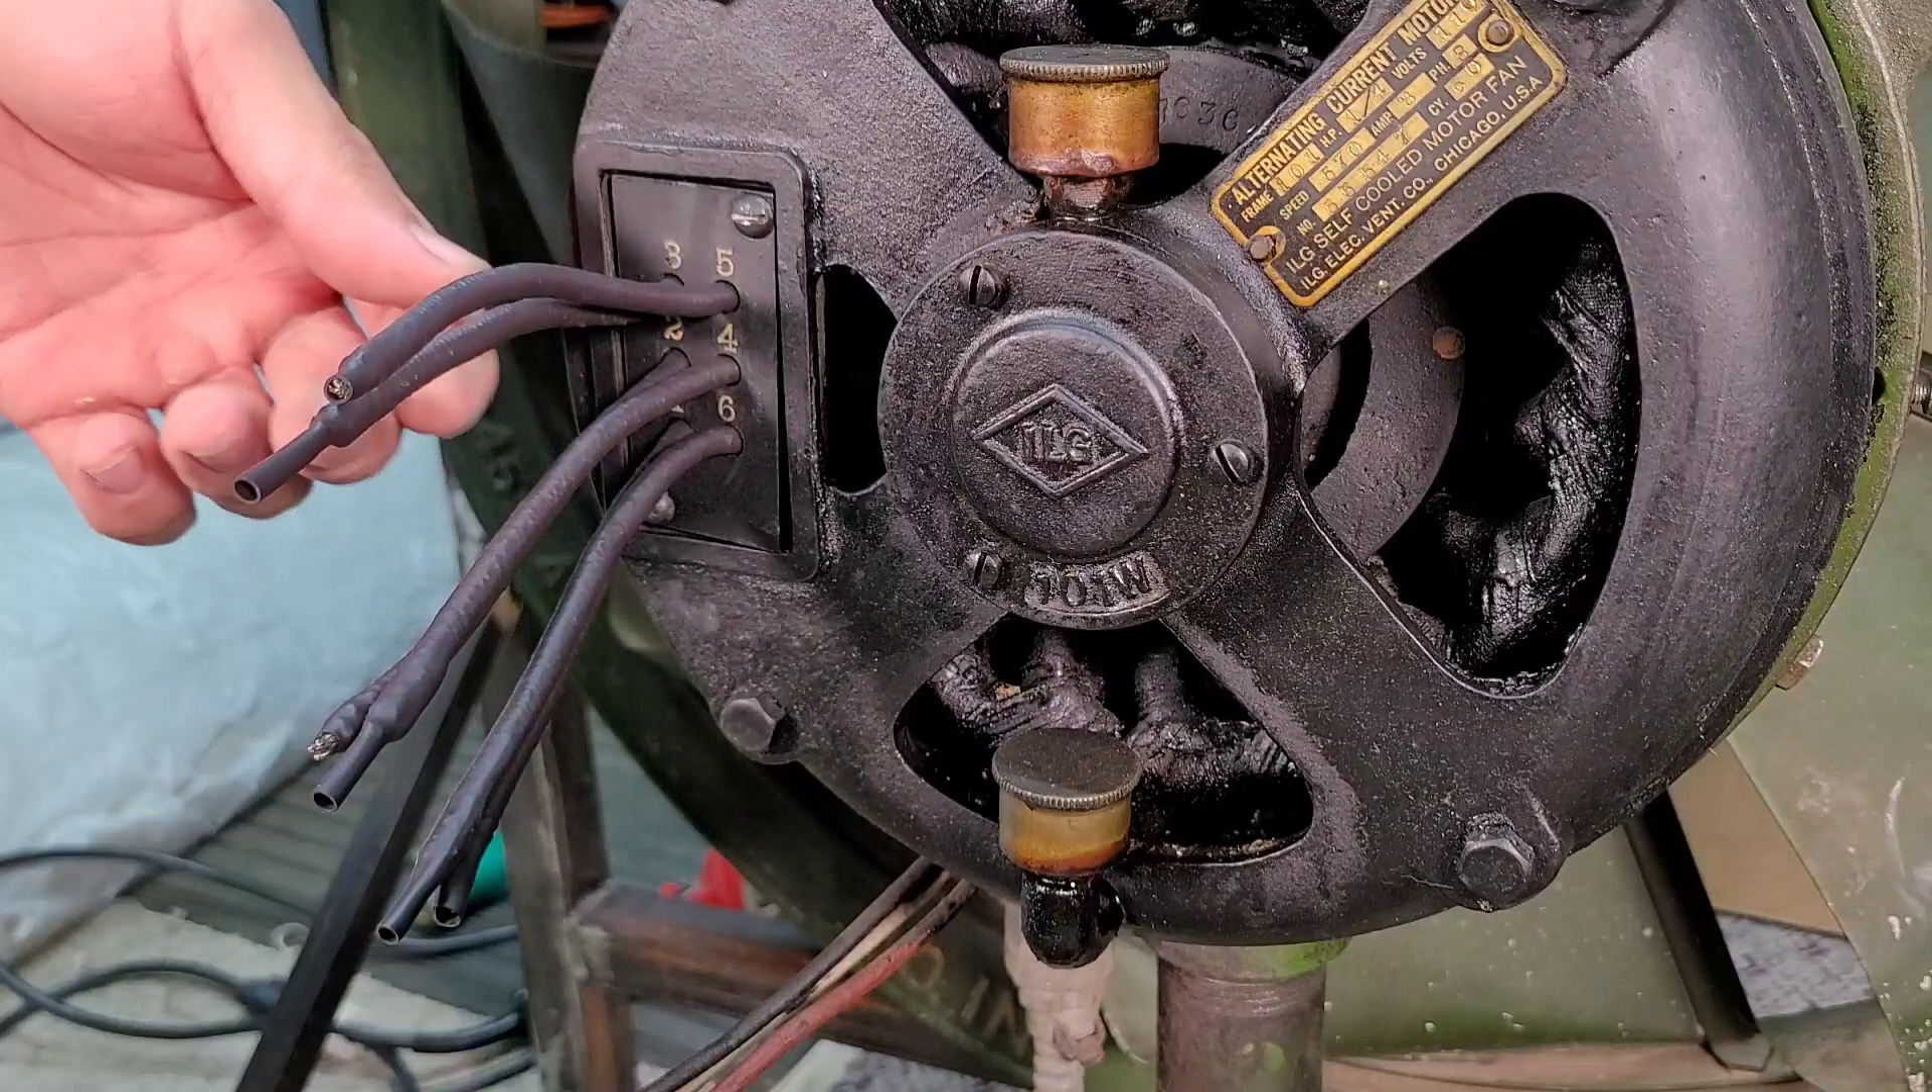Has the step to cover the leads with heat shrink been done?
Yes.